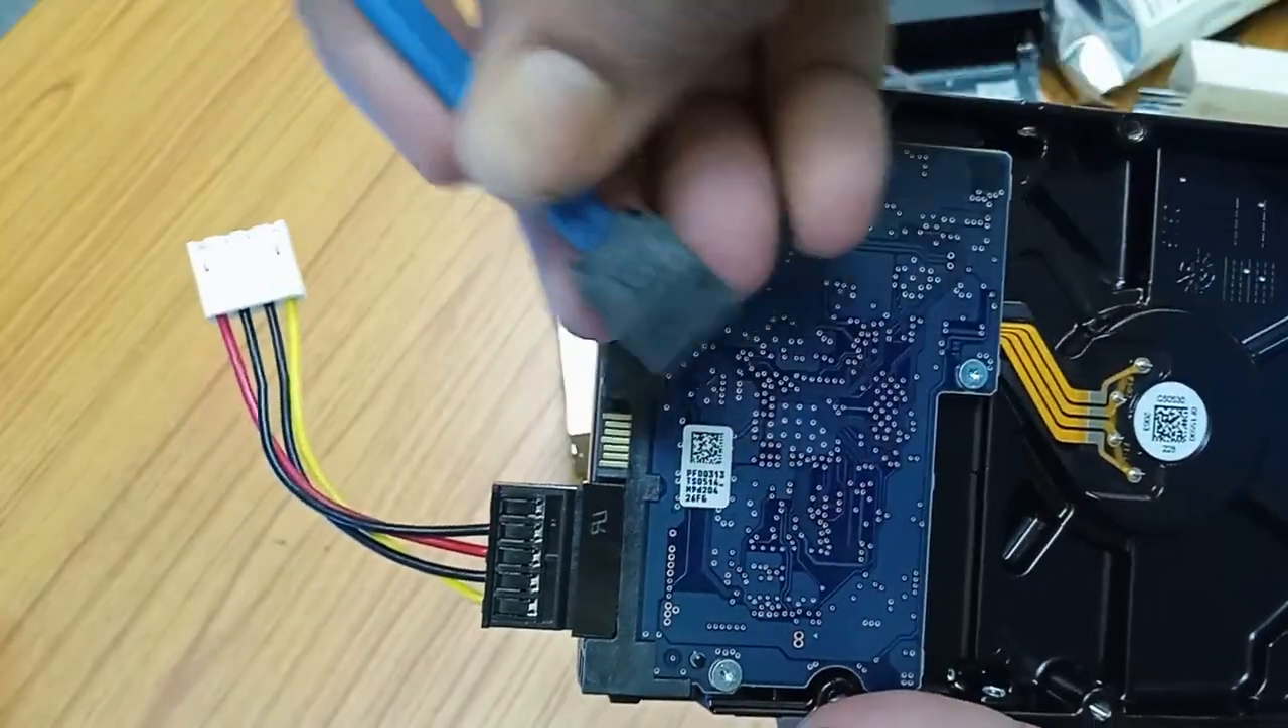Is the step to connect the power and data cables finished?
No.